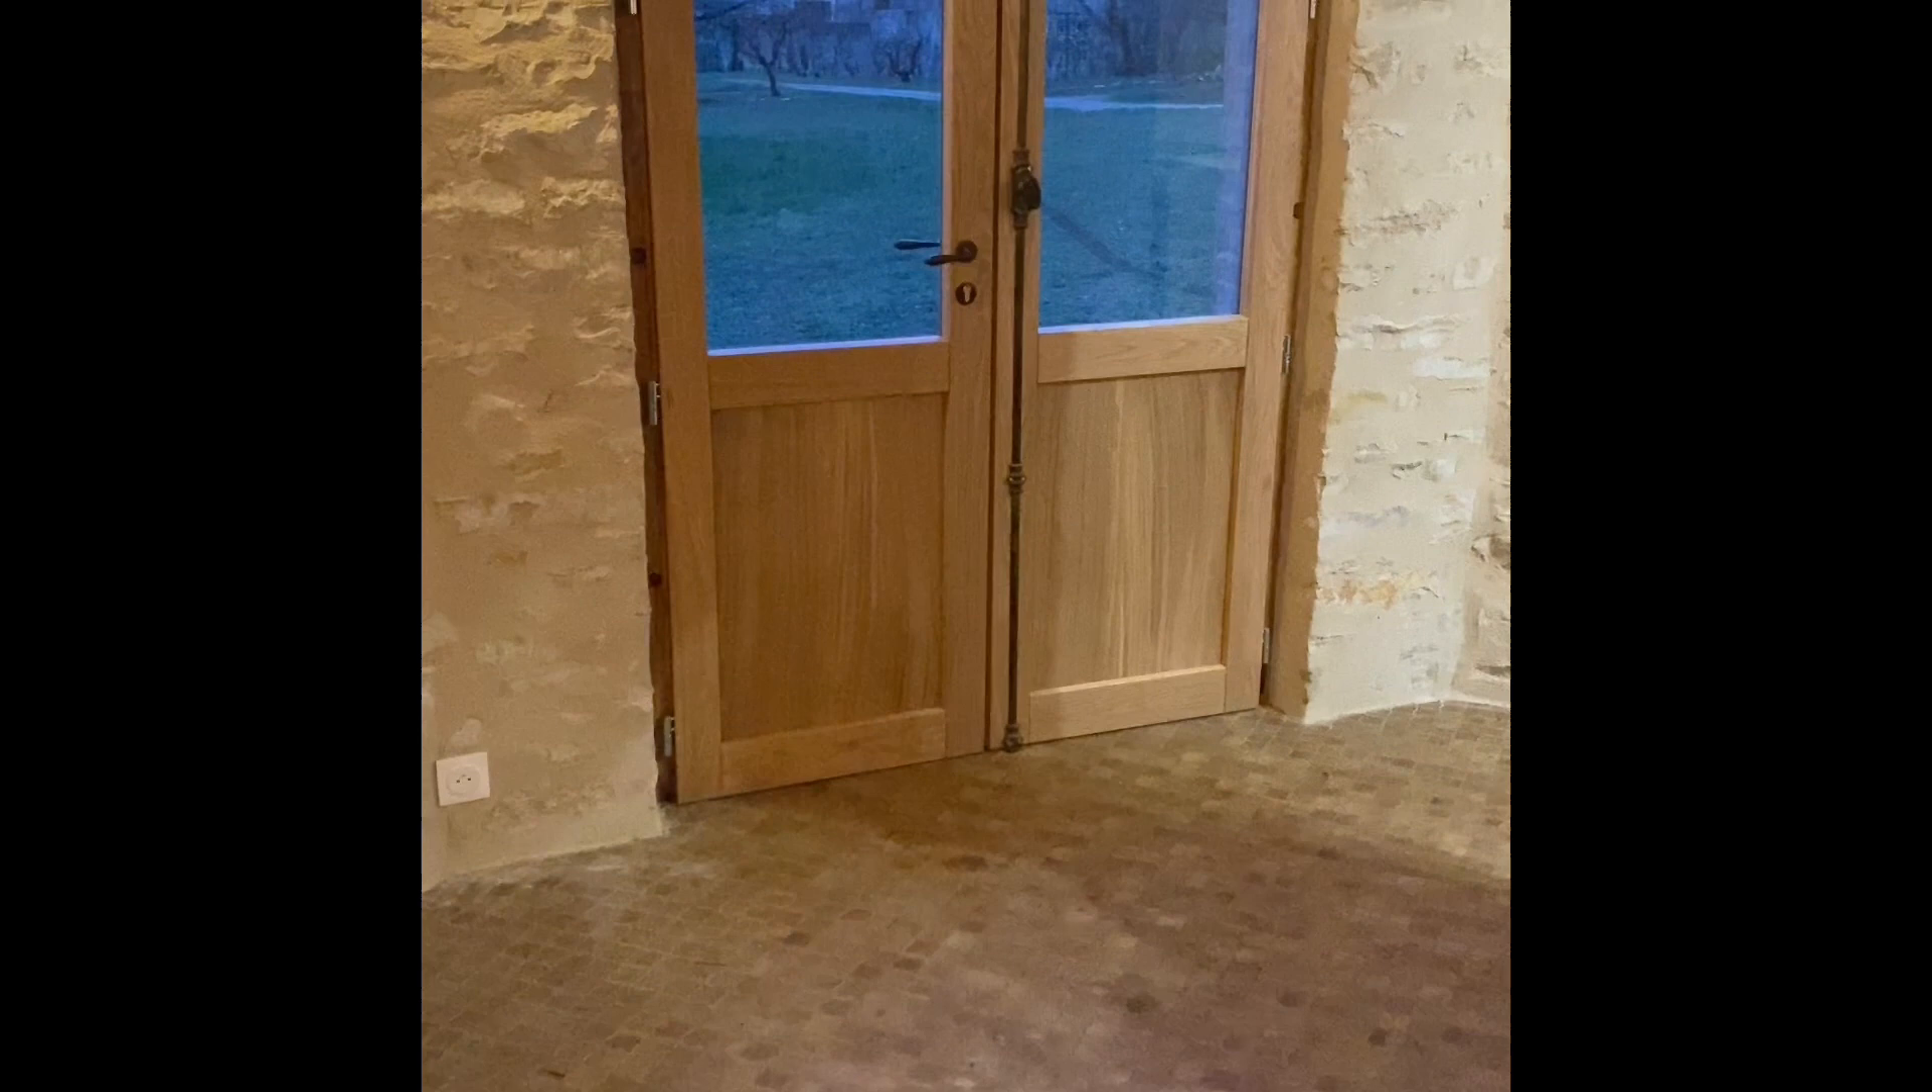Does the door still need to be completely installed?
No.